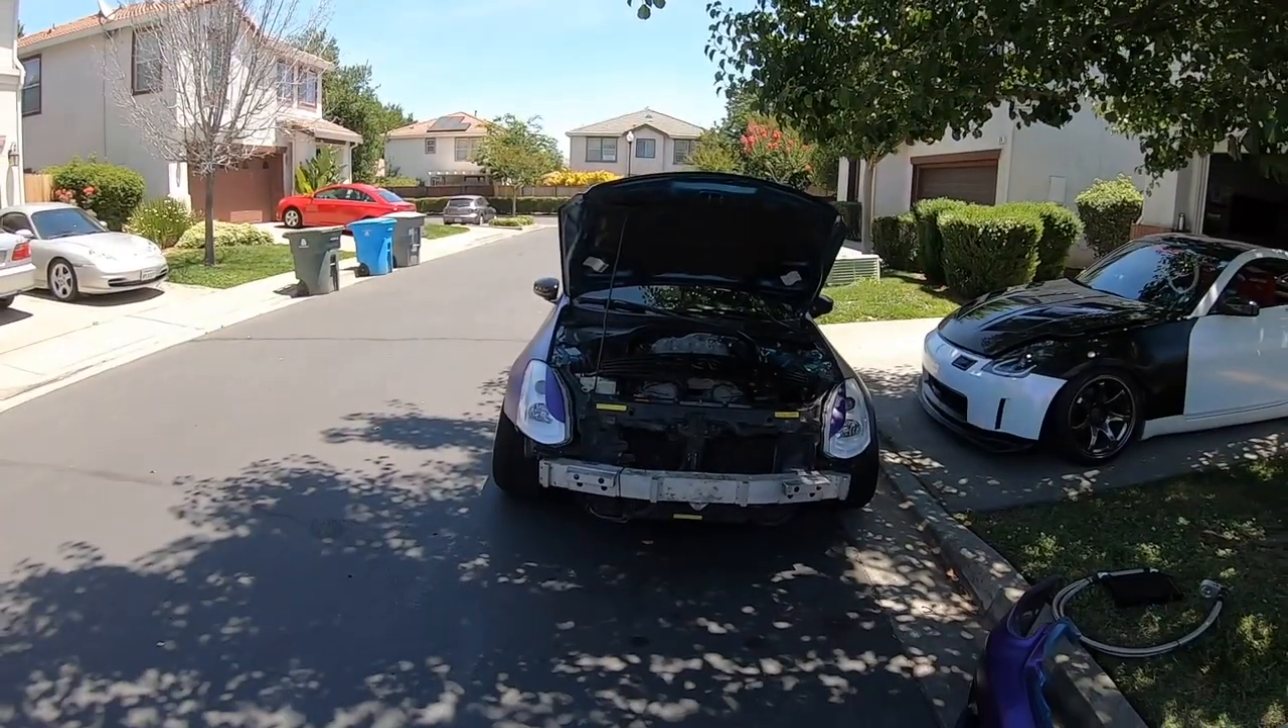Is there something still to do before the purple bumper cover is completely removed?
No.